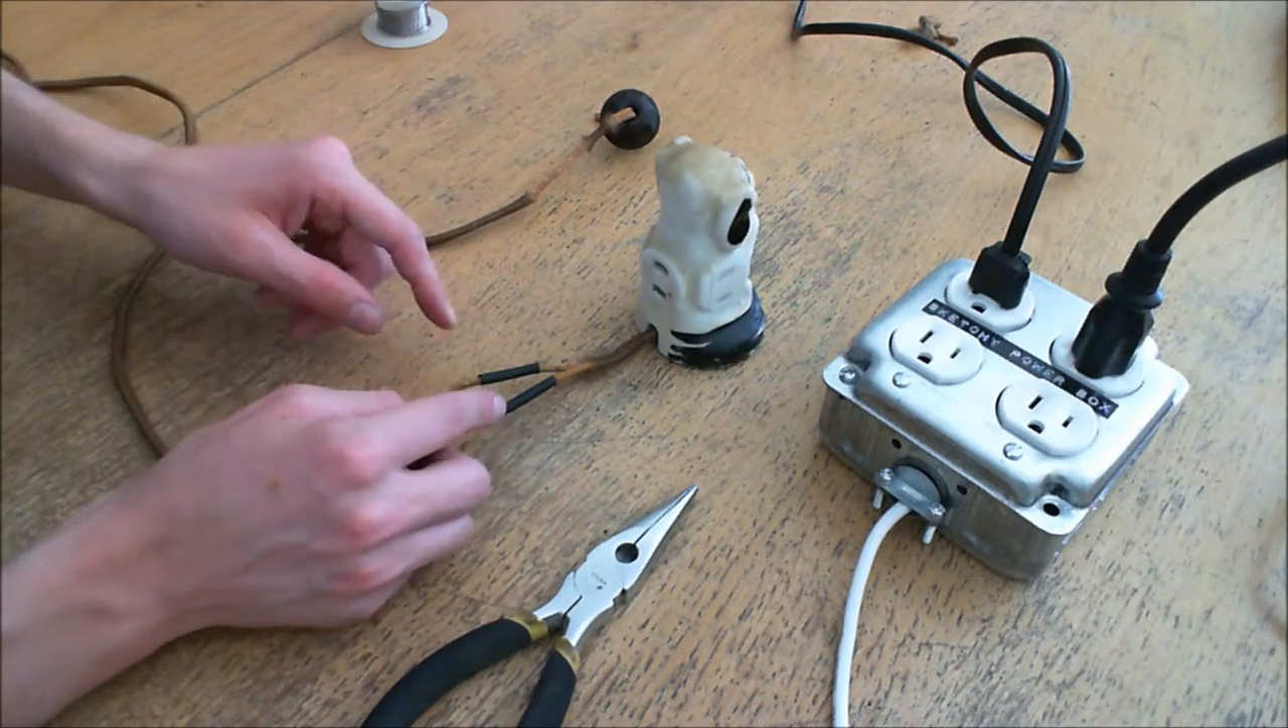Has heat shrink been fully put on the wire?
Yes.